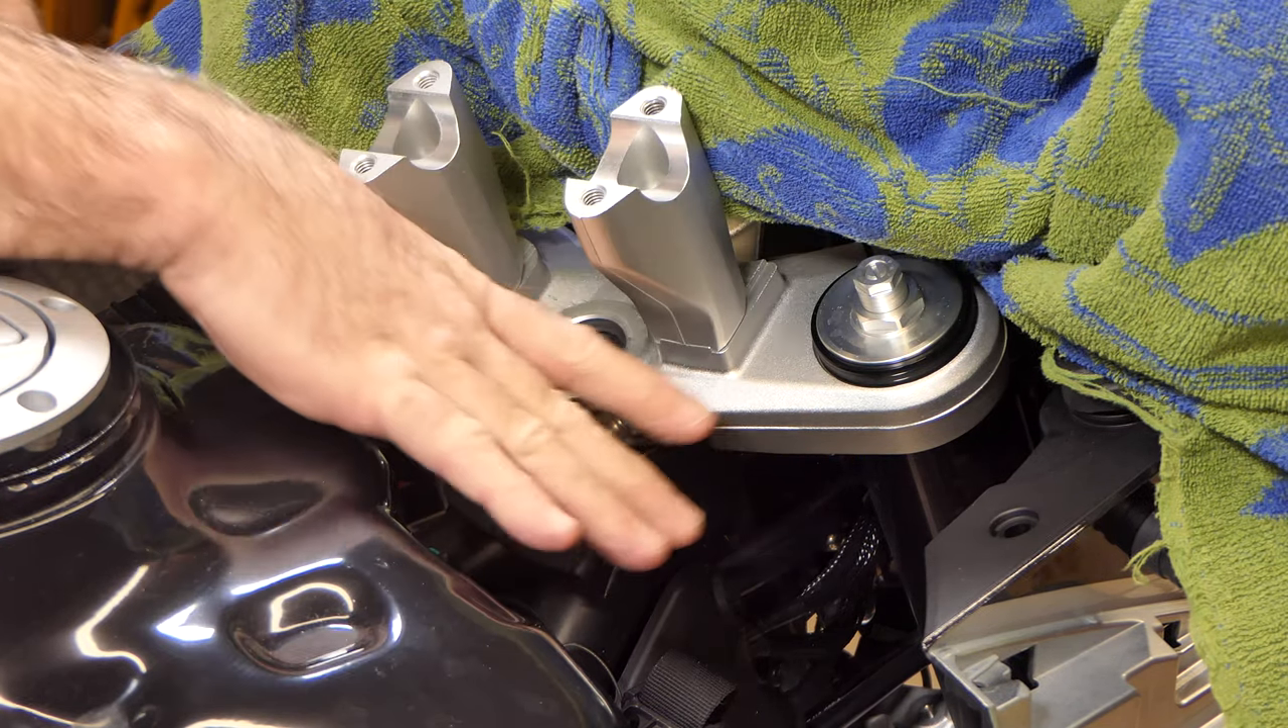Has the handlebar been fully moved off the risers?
Yes.